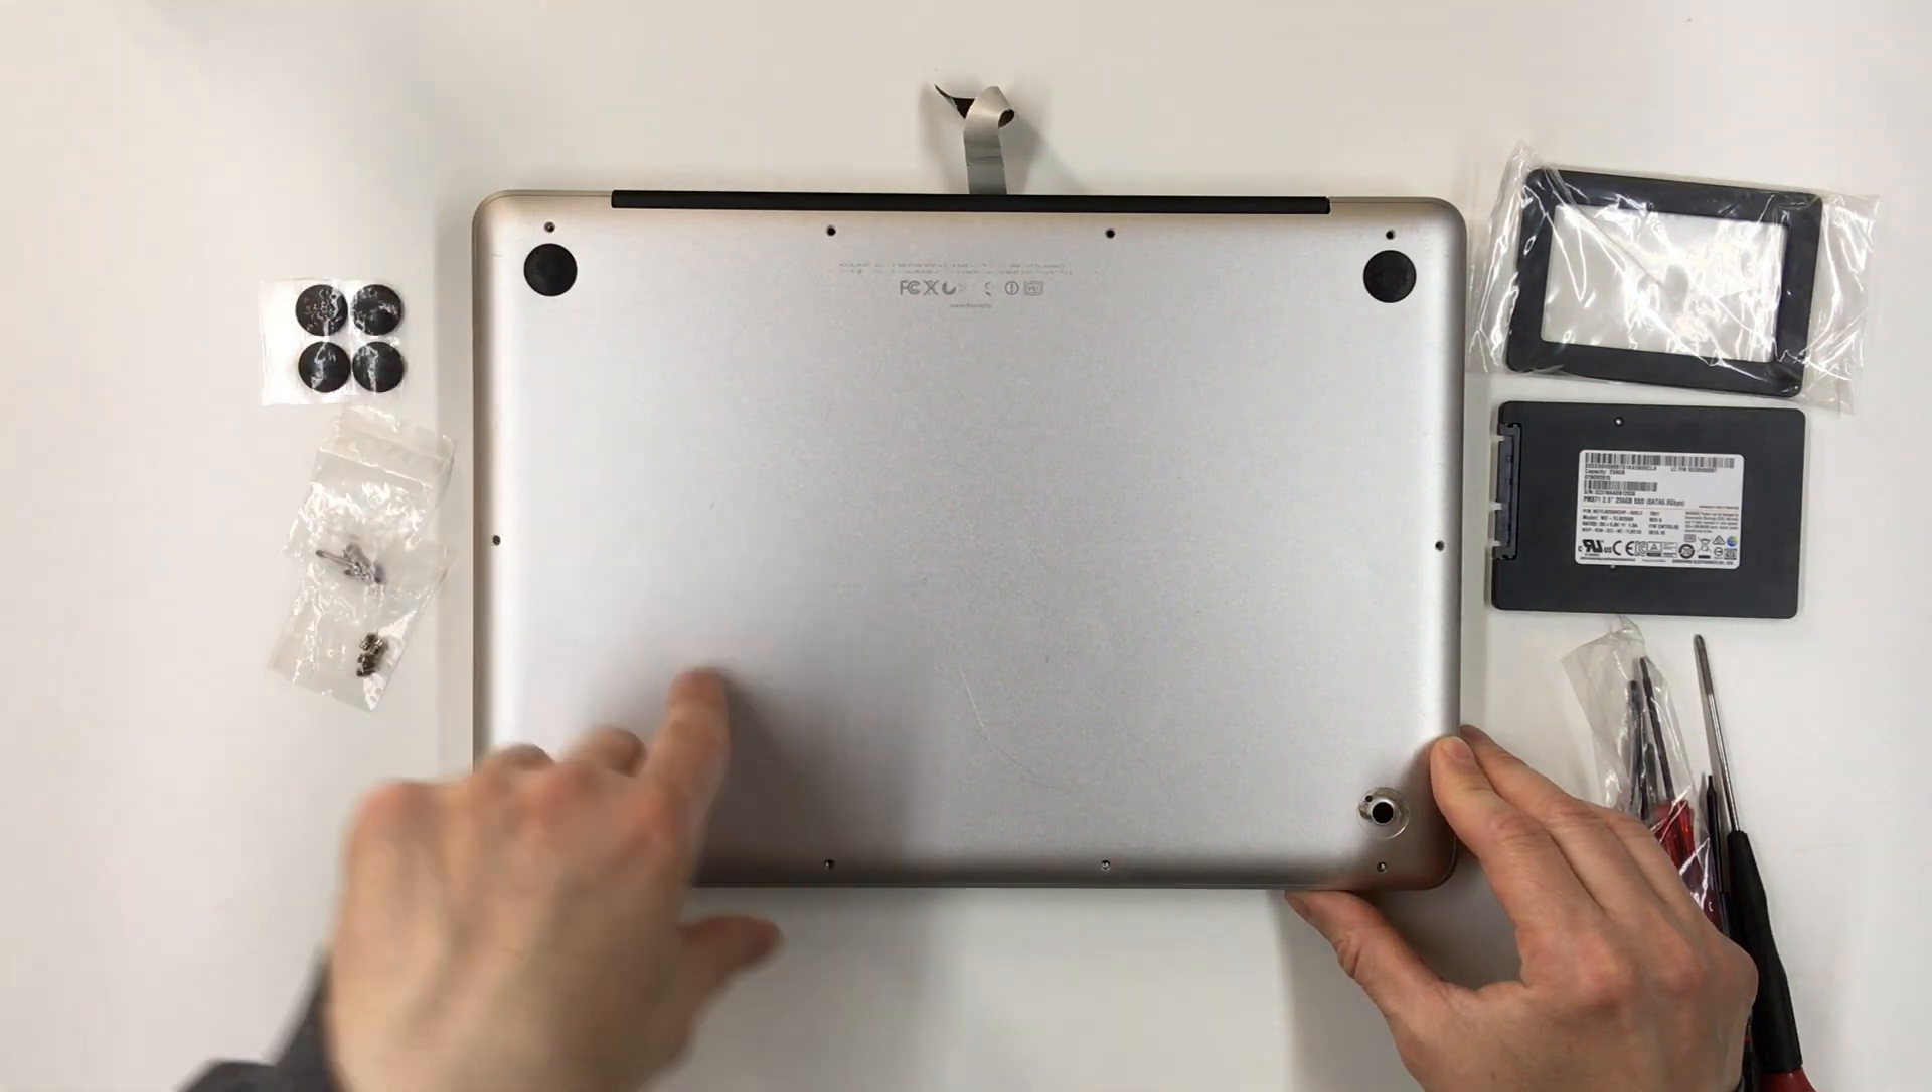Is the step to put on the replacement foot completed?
No.